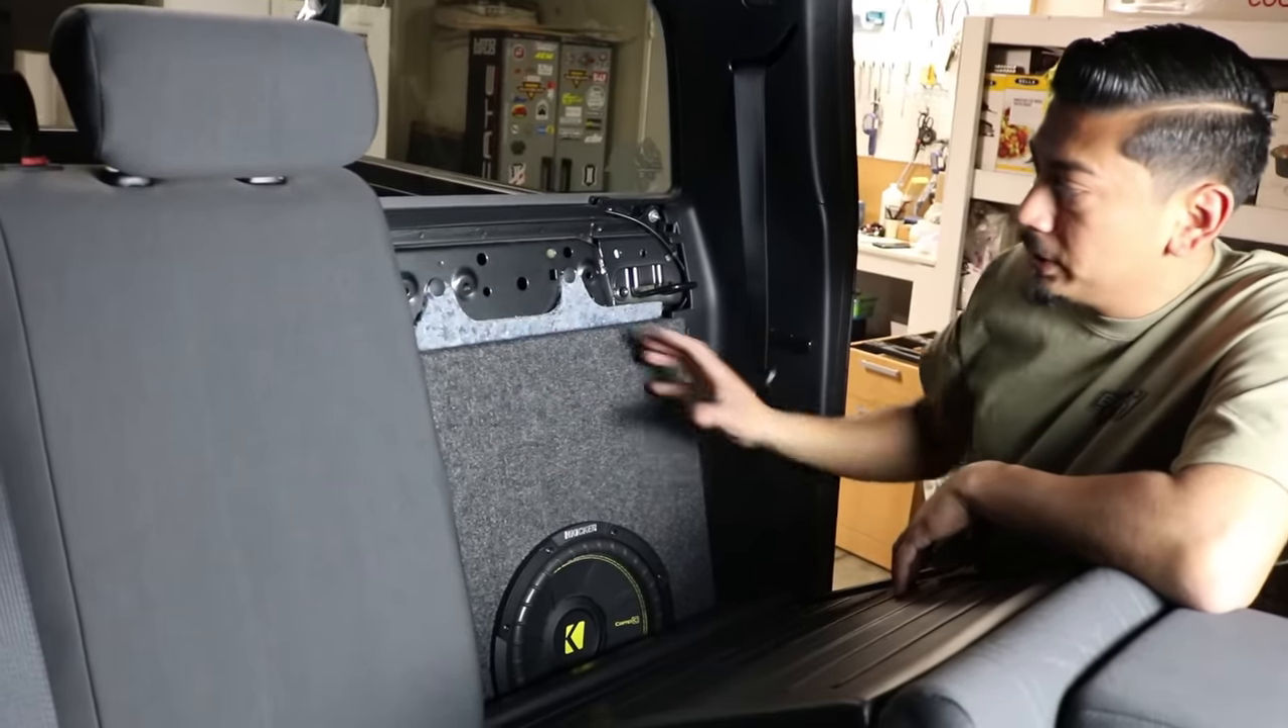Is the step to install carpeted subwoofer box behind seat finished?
Yes.